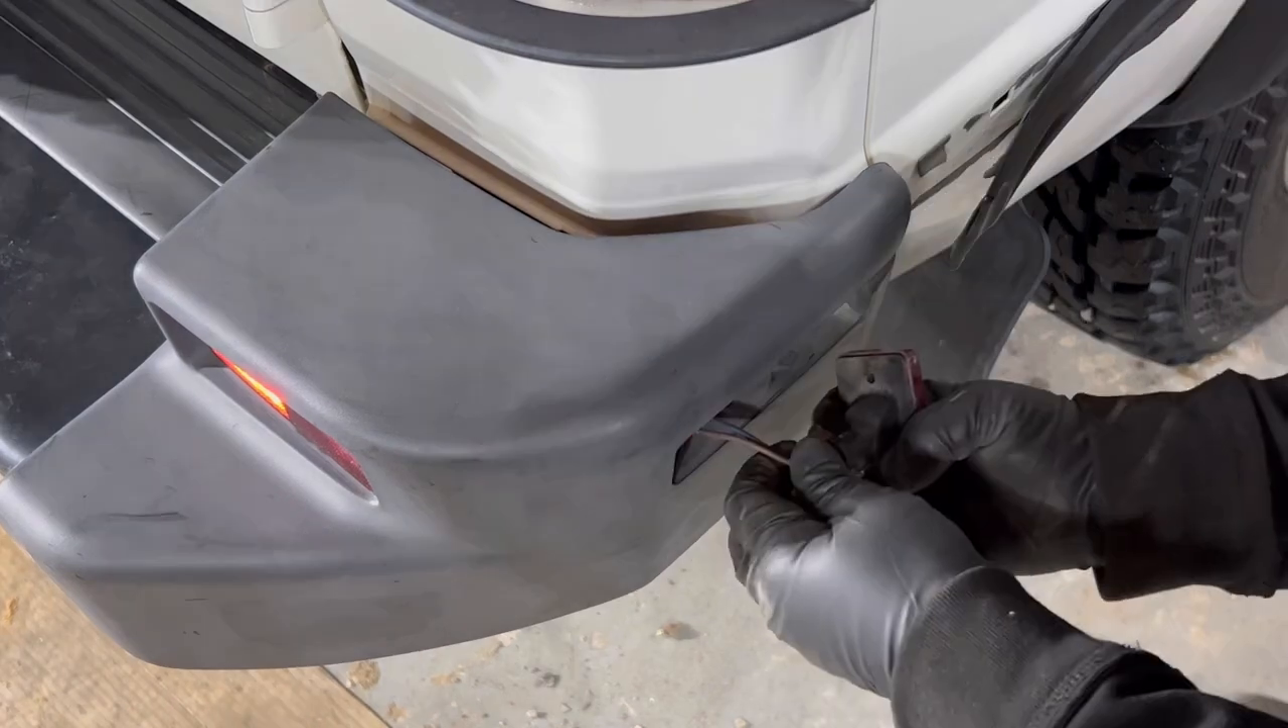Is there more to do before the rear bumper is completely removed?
Yes.